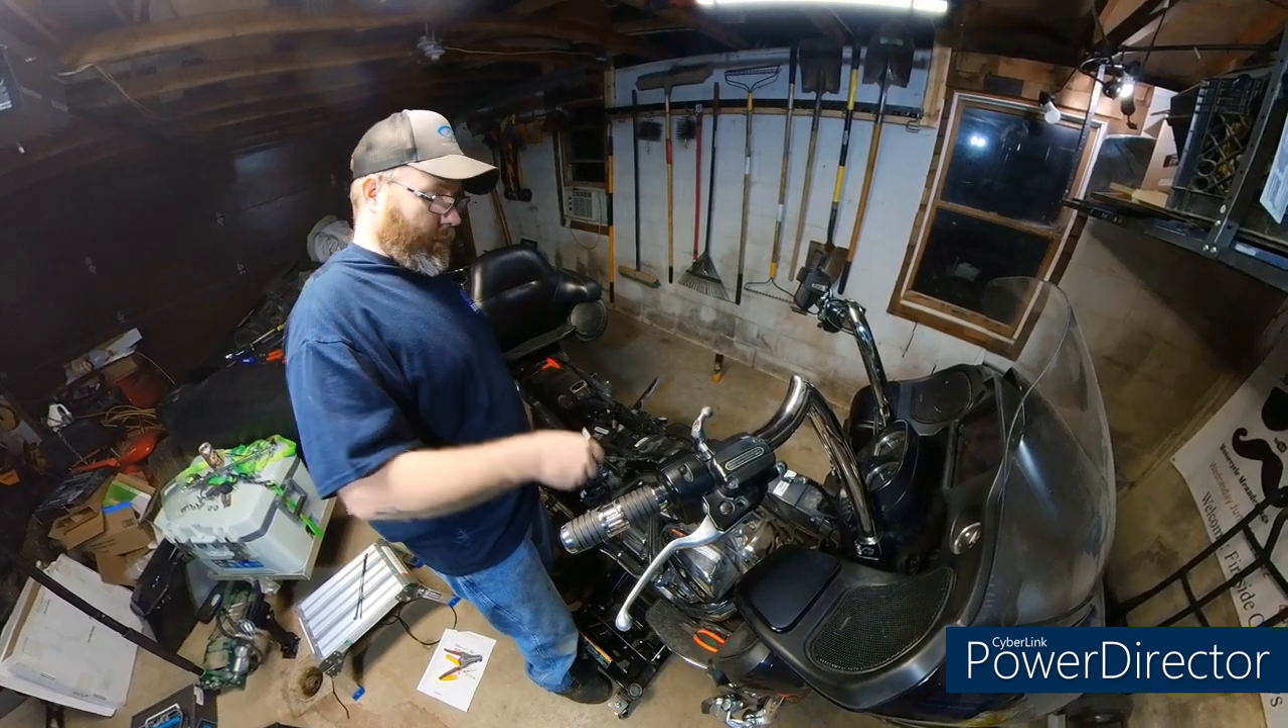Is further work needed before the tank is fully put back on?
Yes.